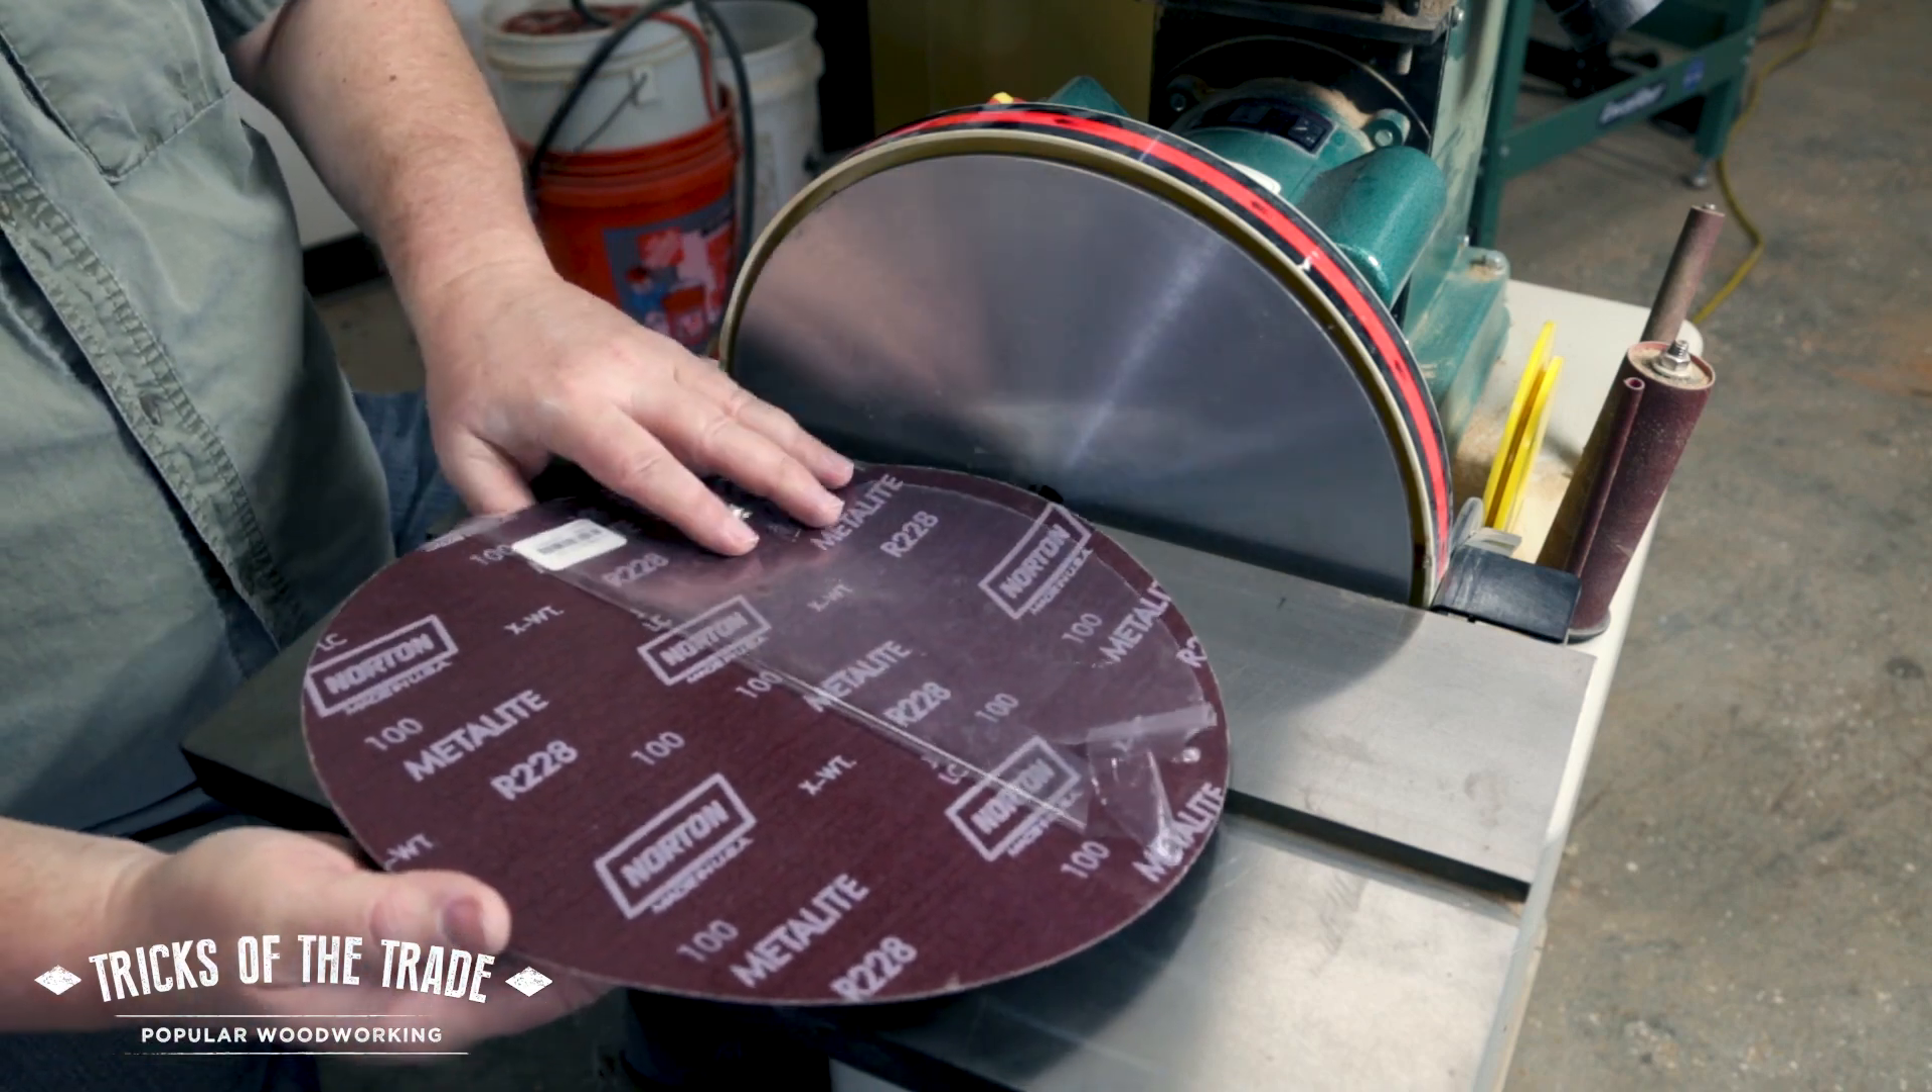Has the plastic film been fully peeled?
No.